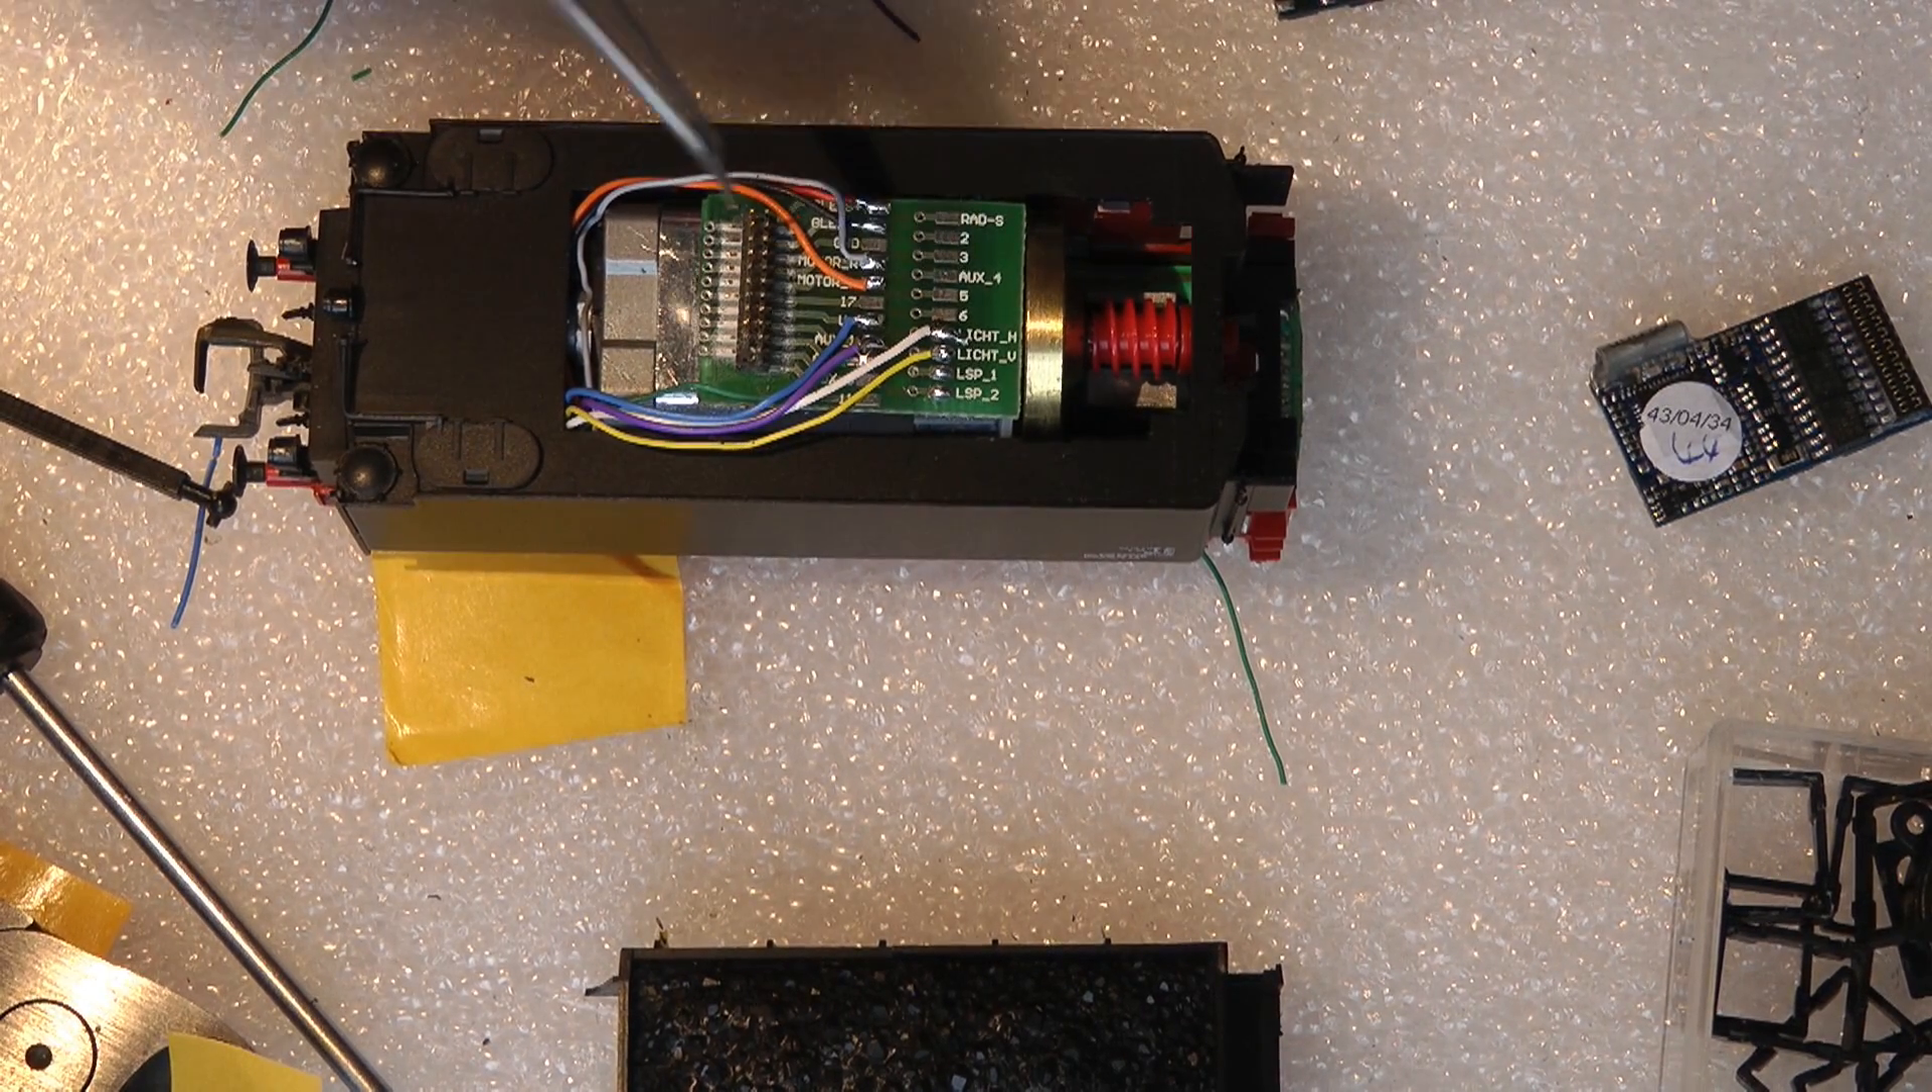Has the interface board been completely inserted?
Yes.